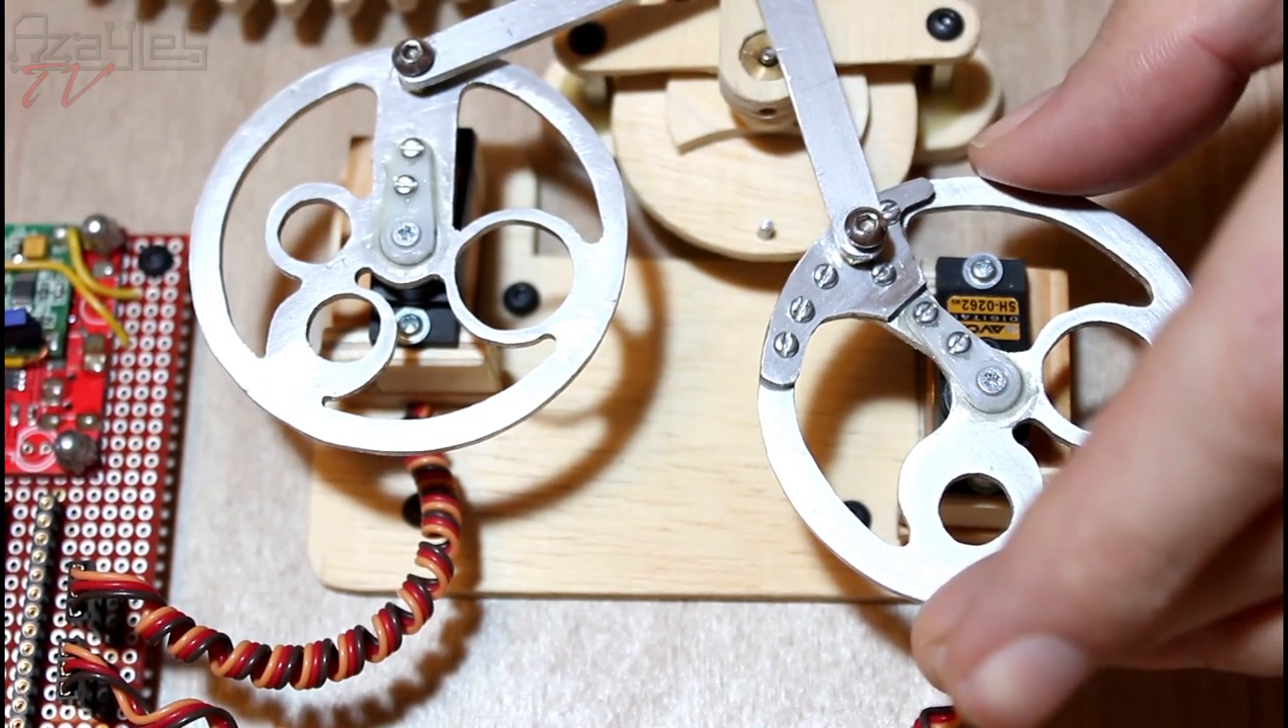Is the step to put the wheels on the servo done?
Yes.